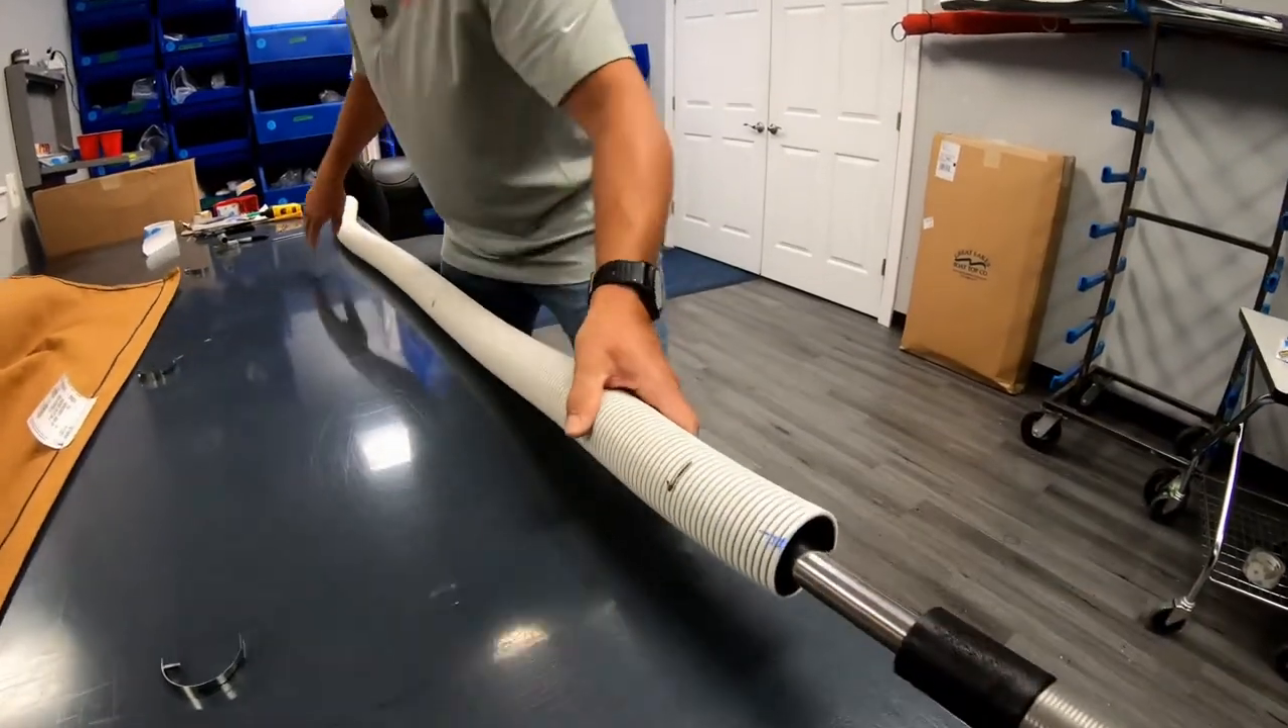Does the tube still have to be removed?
Yes.